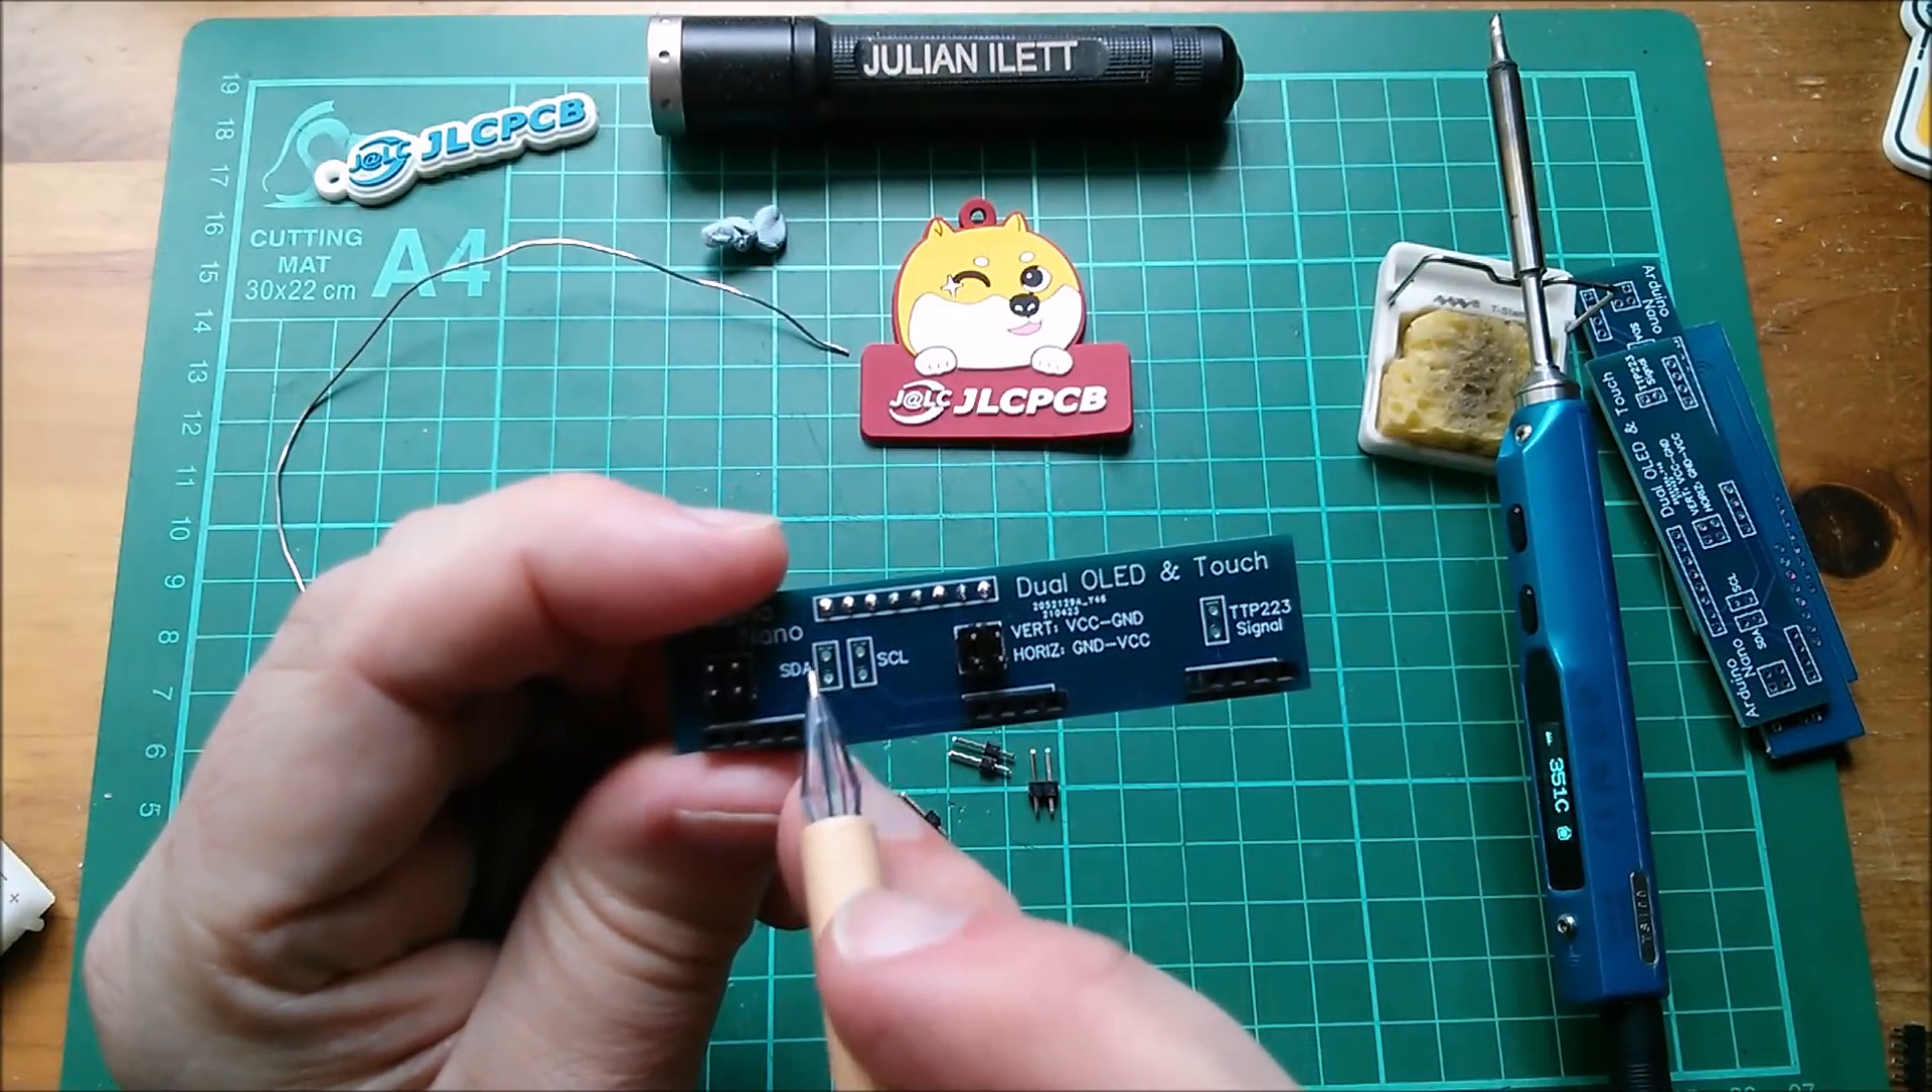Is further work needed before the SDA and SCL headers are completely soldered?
Yes.